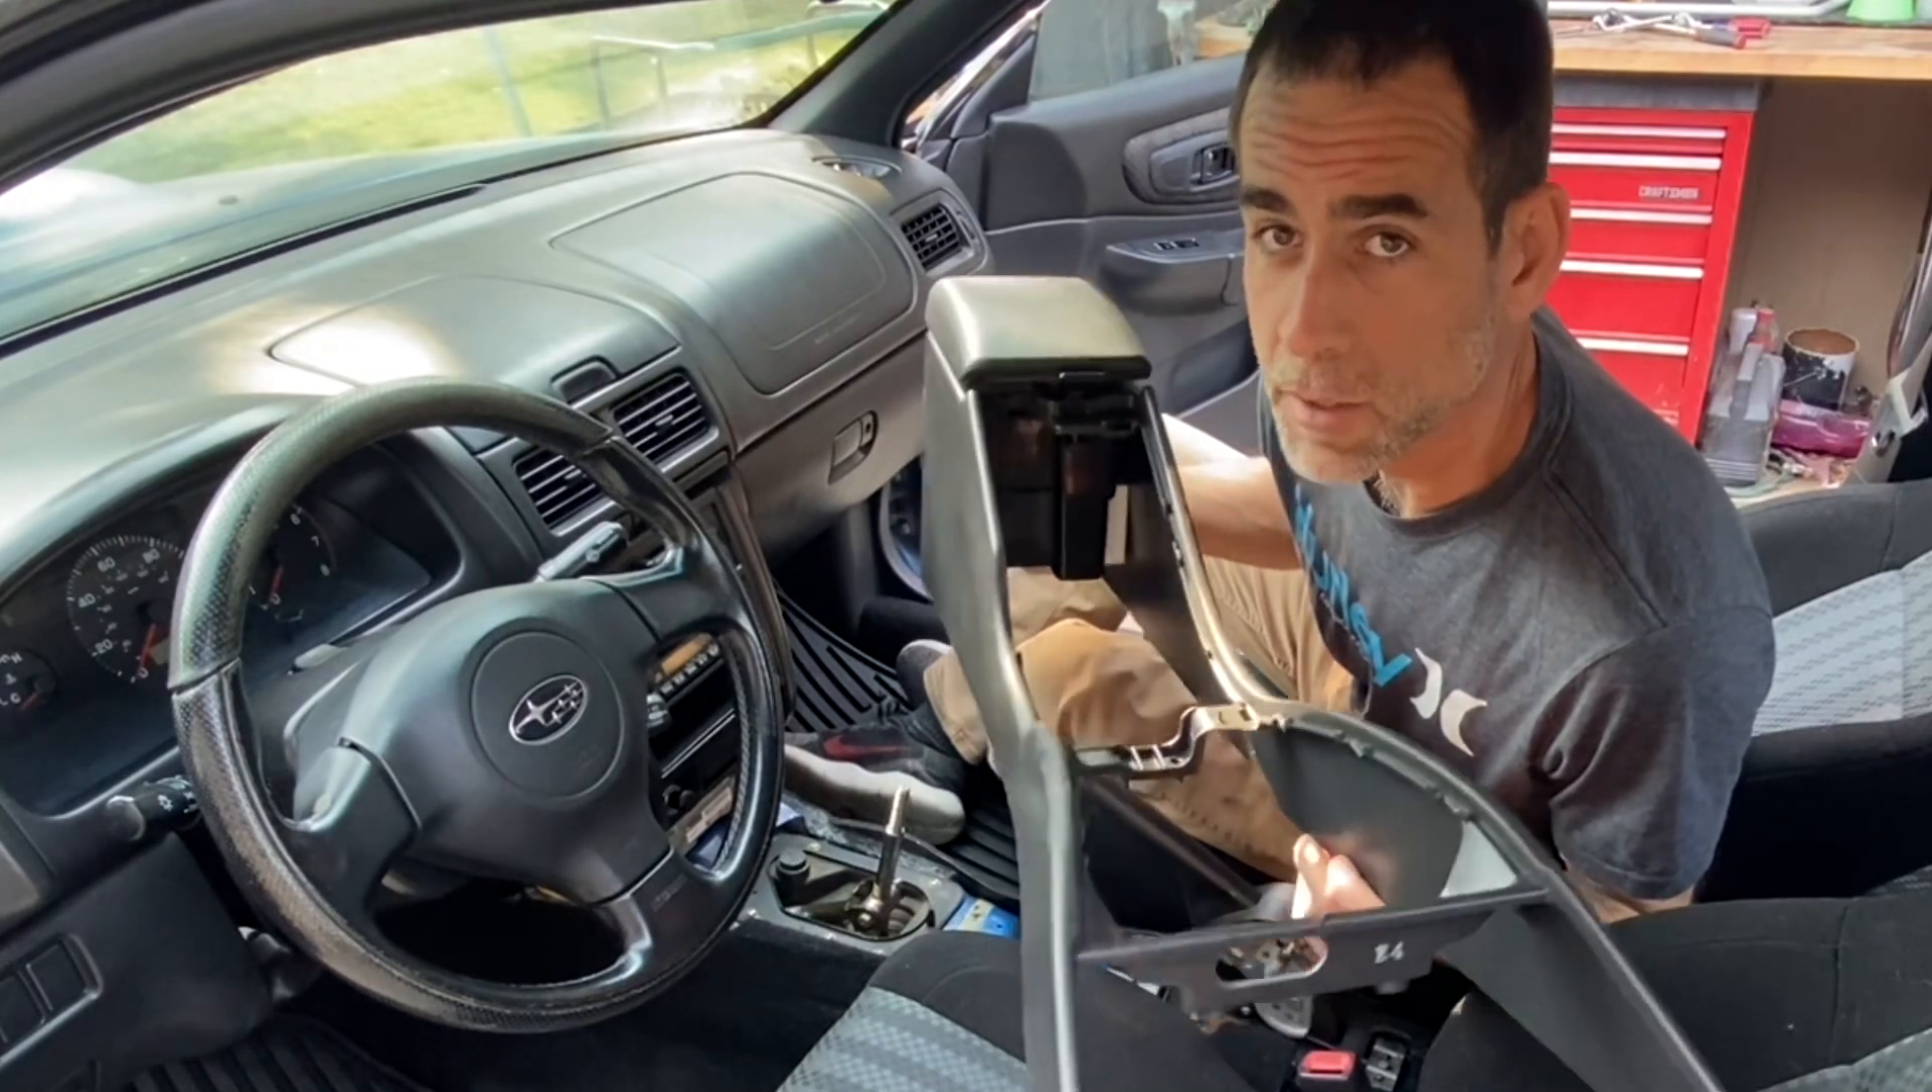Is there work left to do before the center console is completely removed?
No.